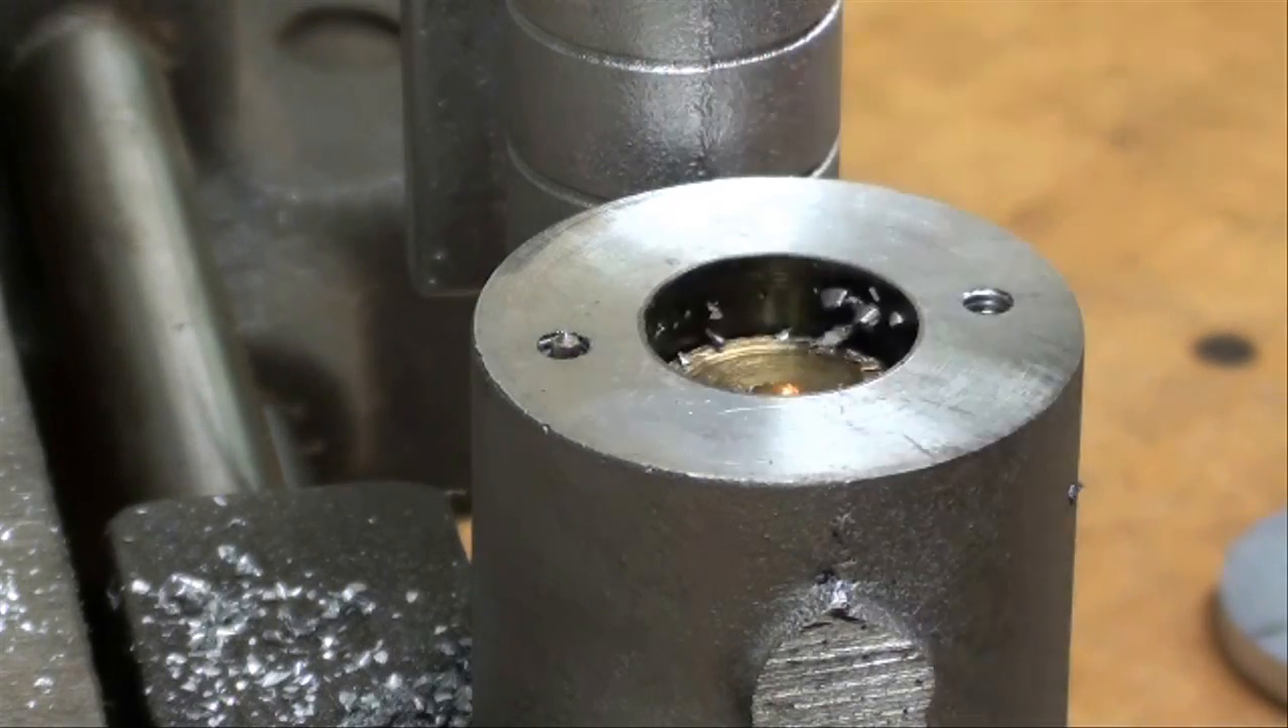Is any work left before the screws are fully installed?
Yes.